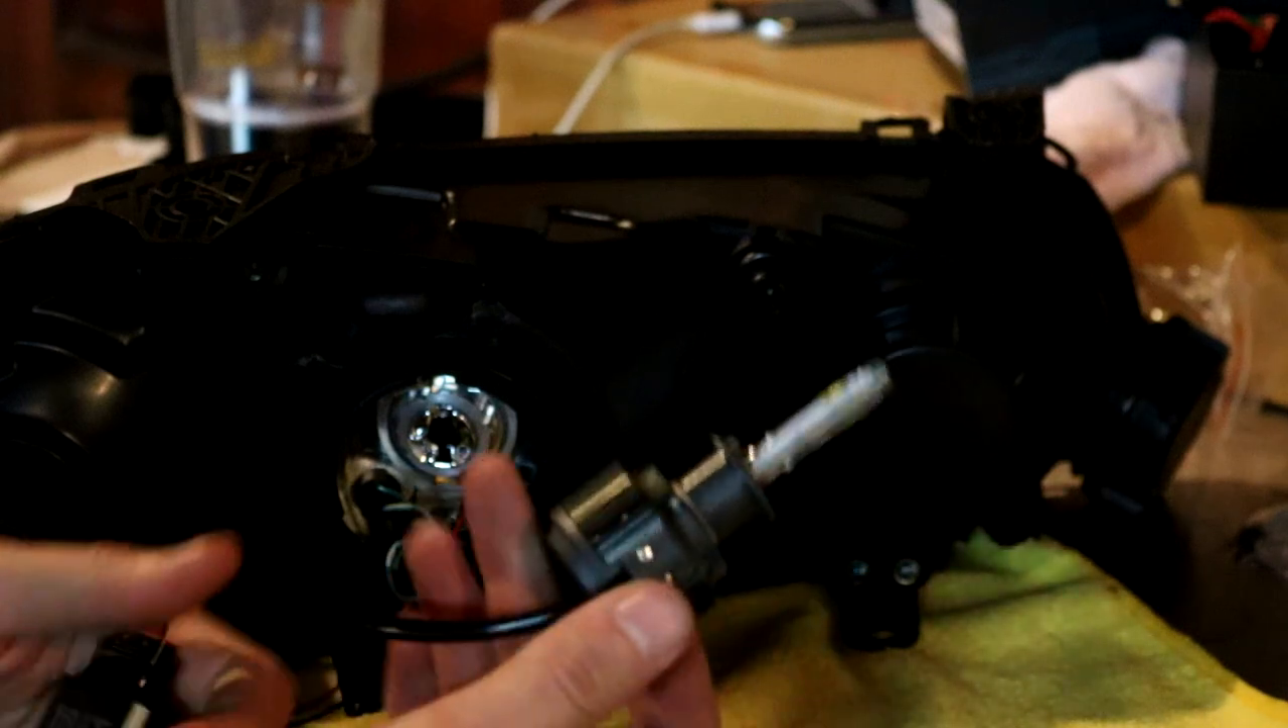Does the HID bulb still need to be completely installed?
Yes.